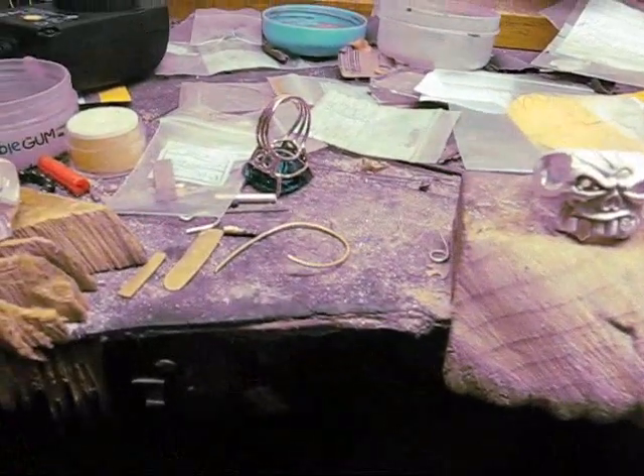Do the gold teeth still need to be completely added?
Yes.